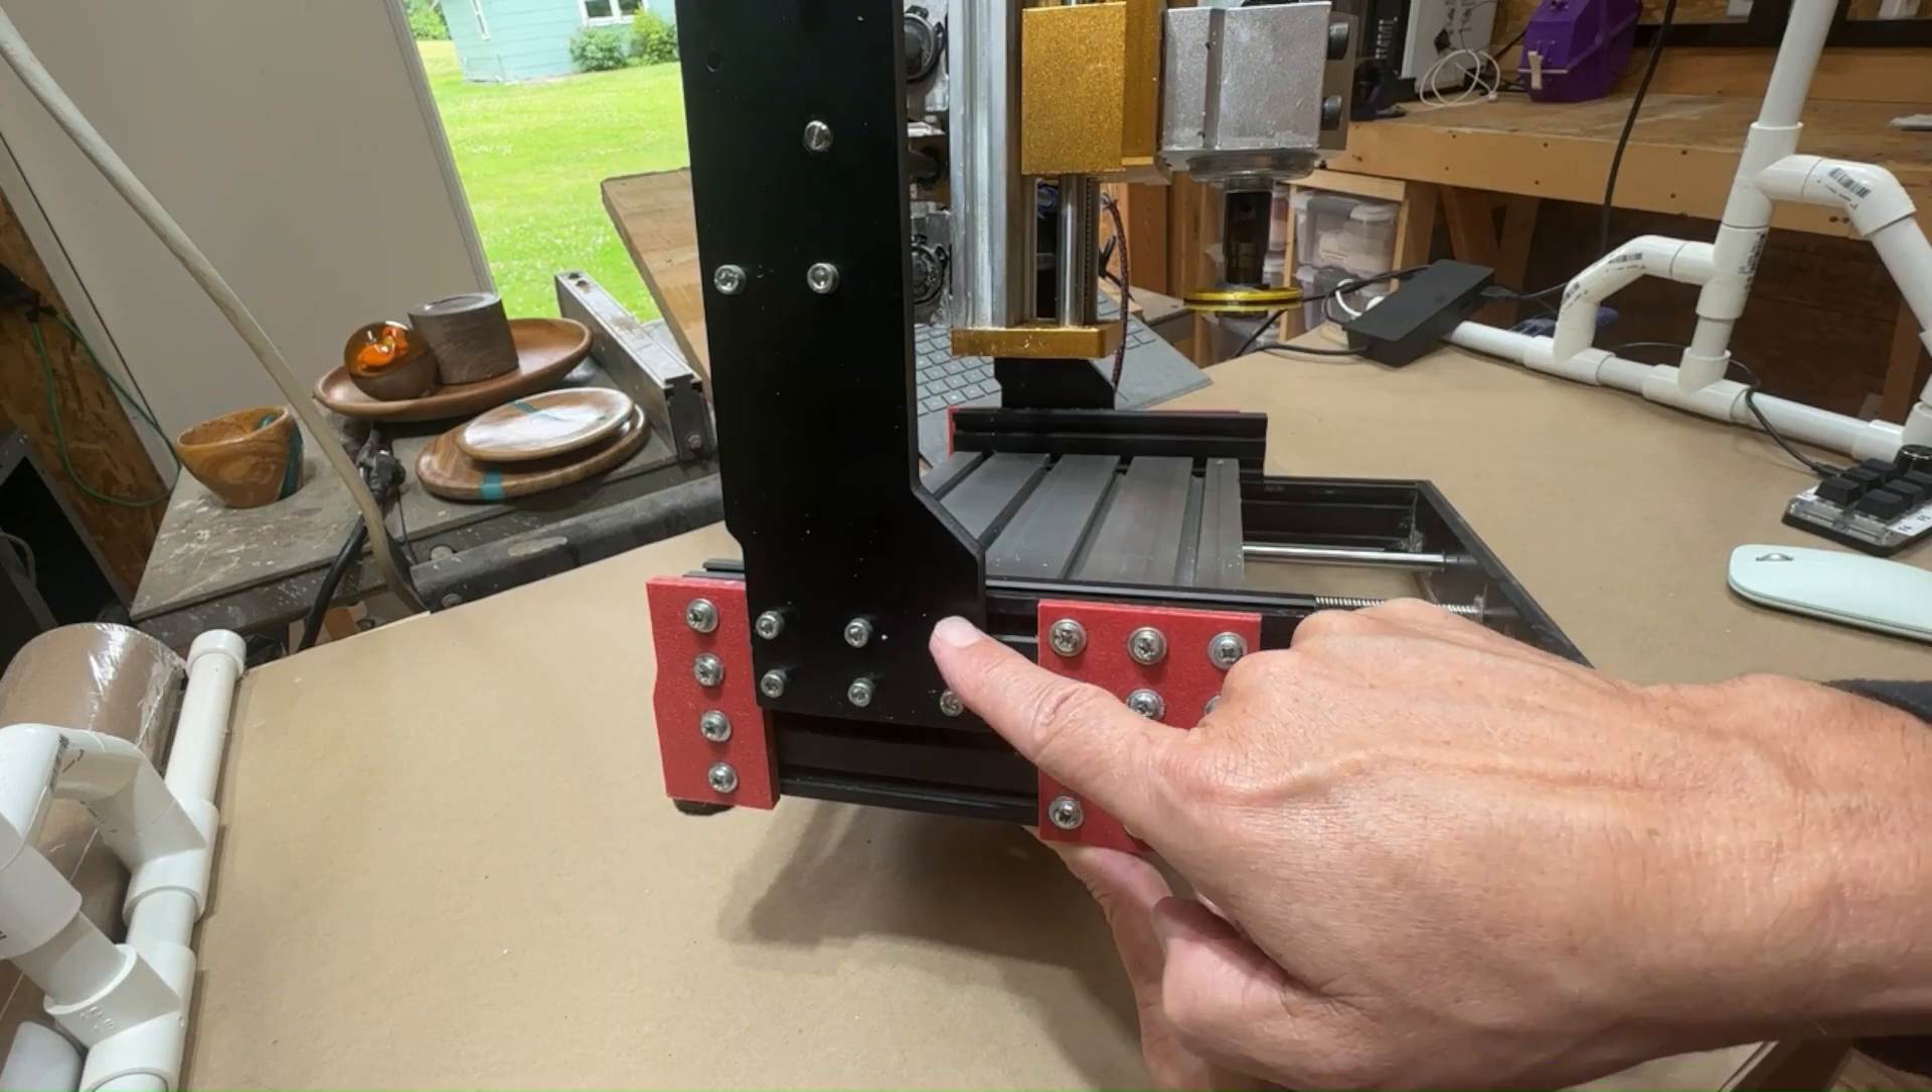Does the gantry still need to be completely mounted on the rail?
No.